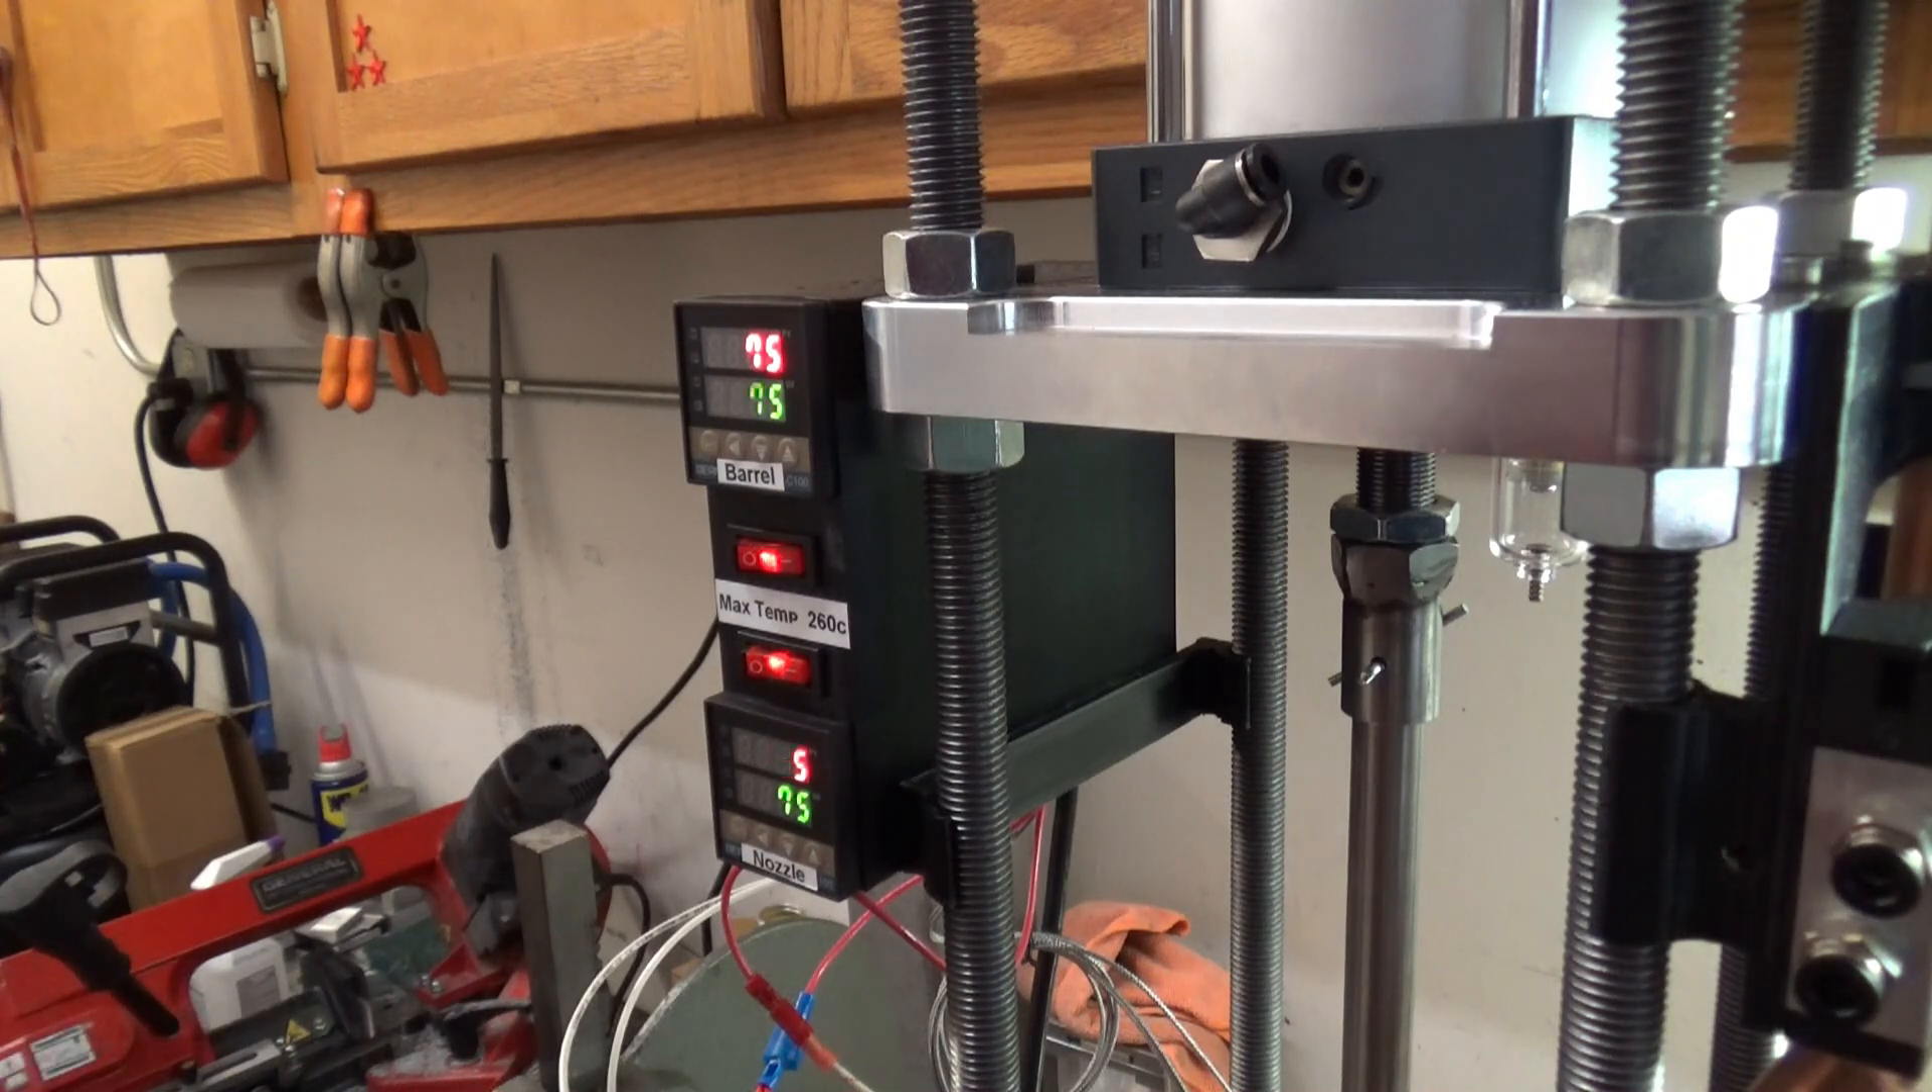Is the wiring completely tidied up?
No.